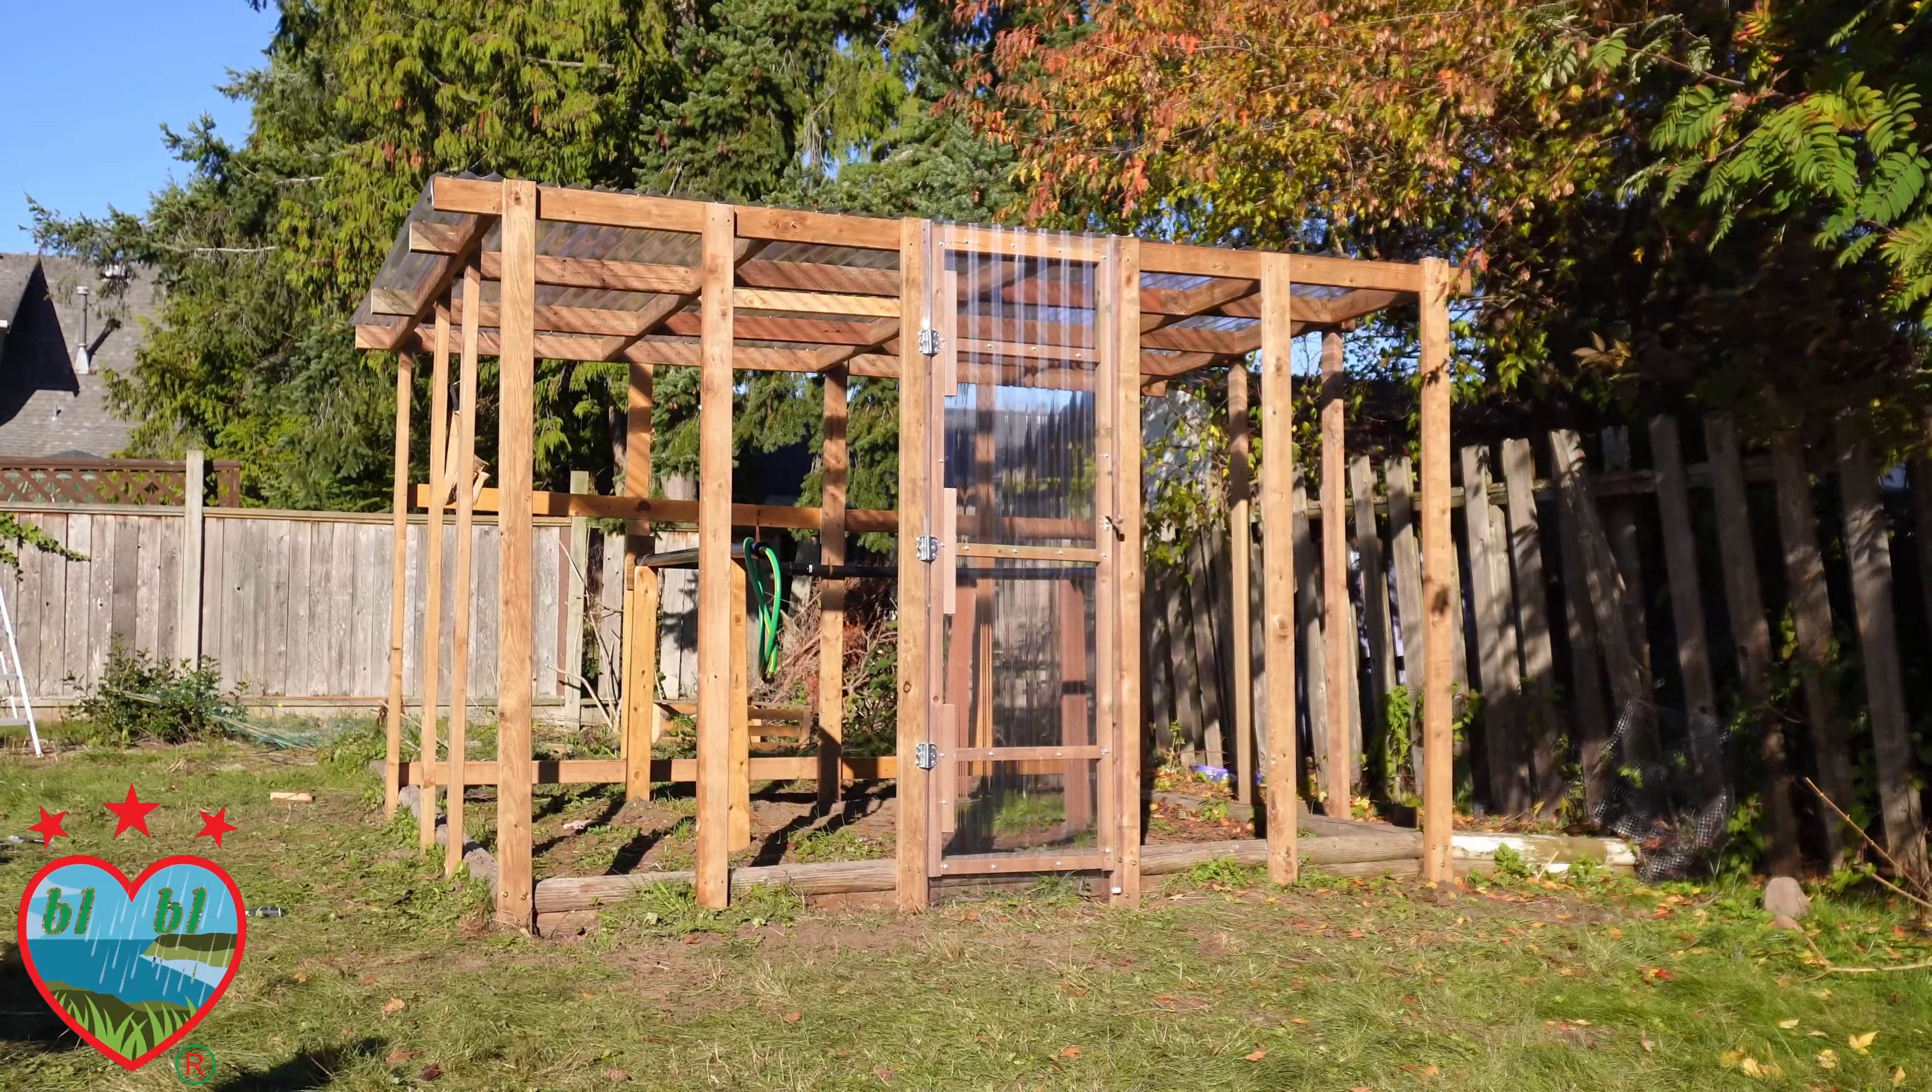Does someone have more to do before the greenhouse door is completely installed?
No.